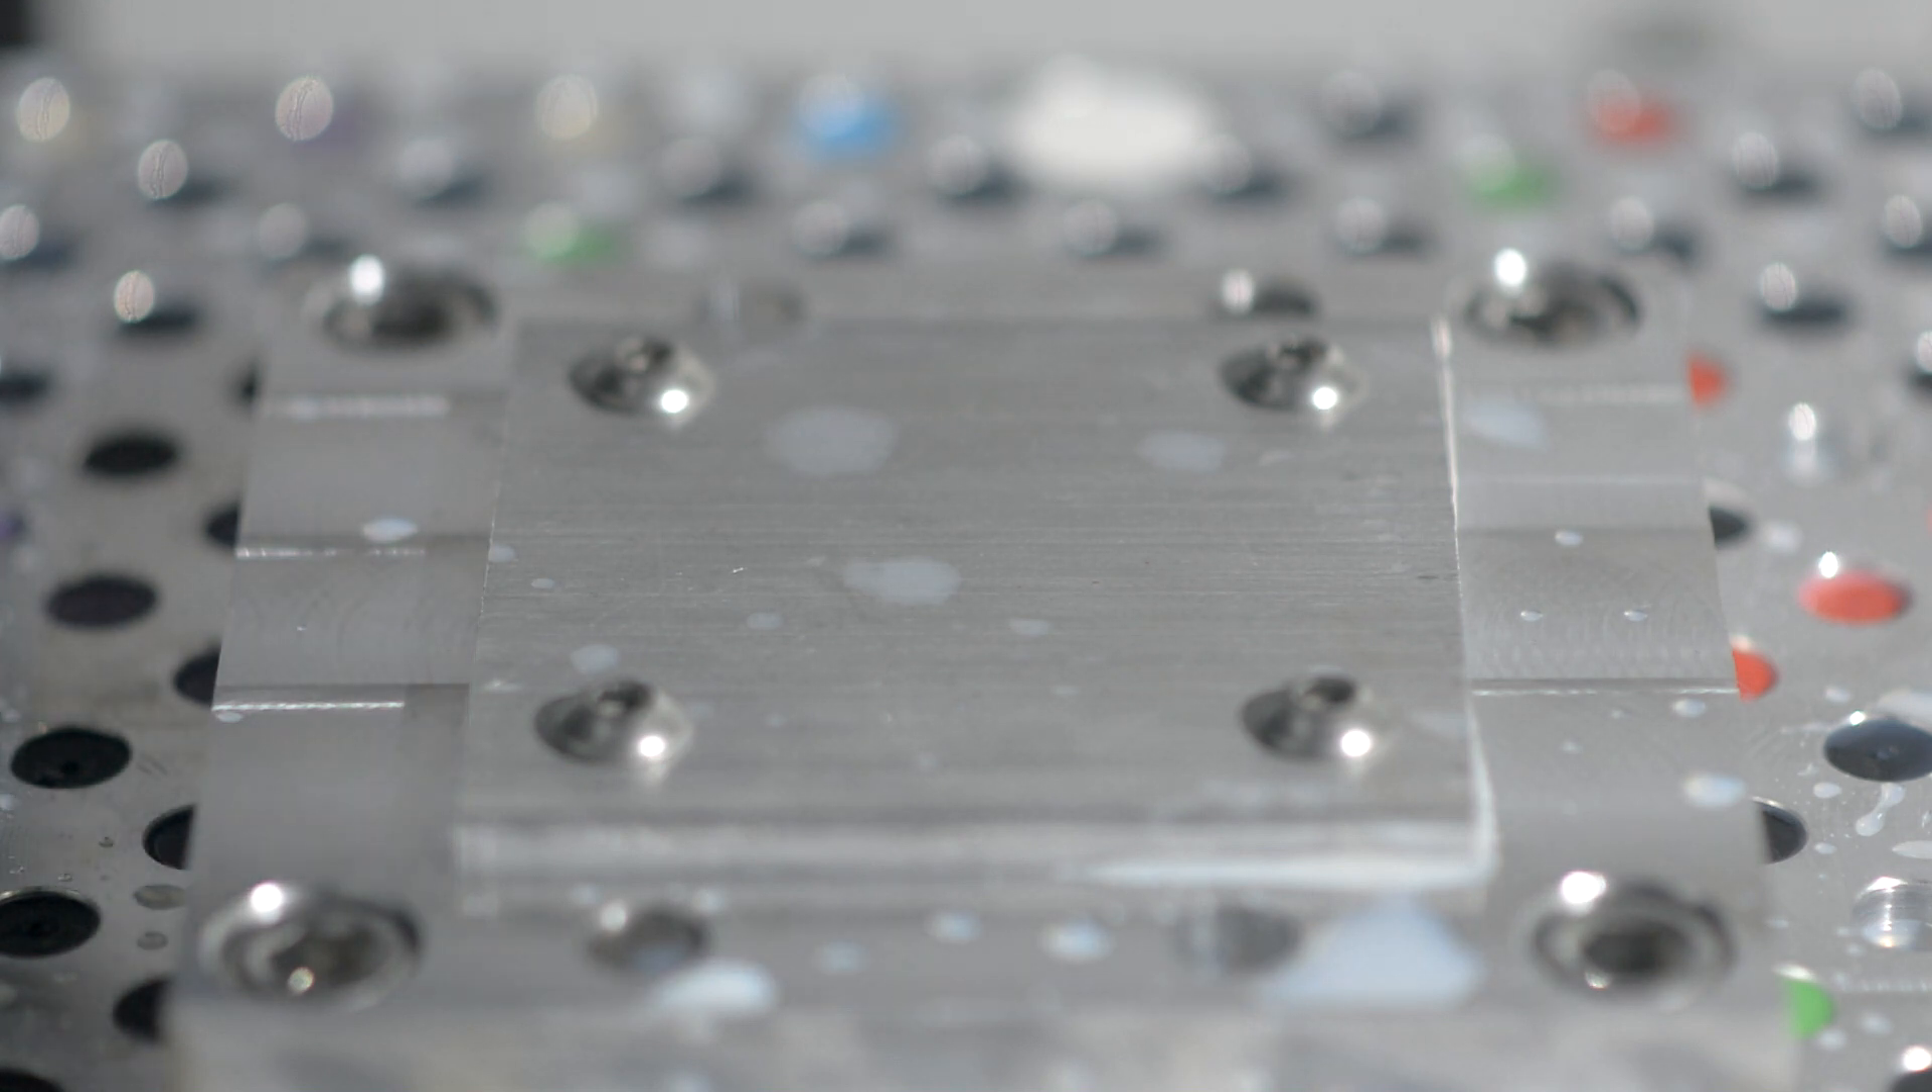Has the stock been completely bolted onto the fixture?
Yes.